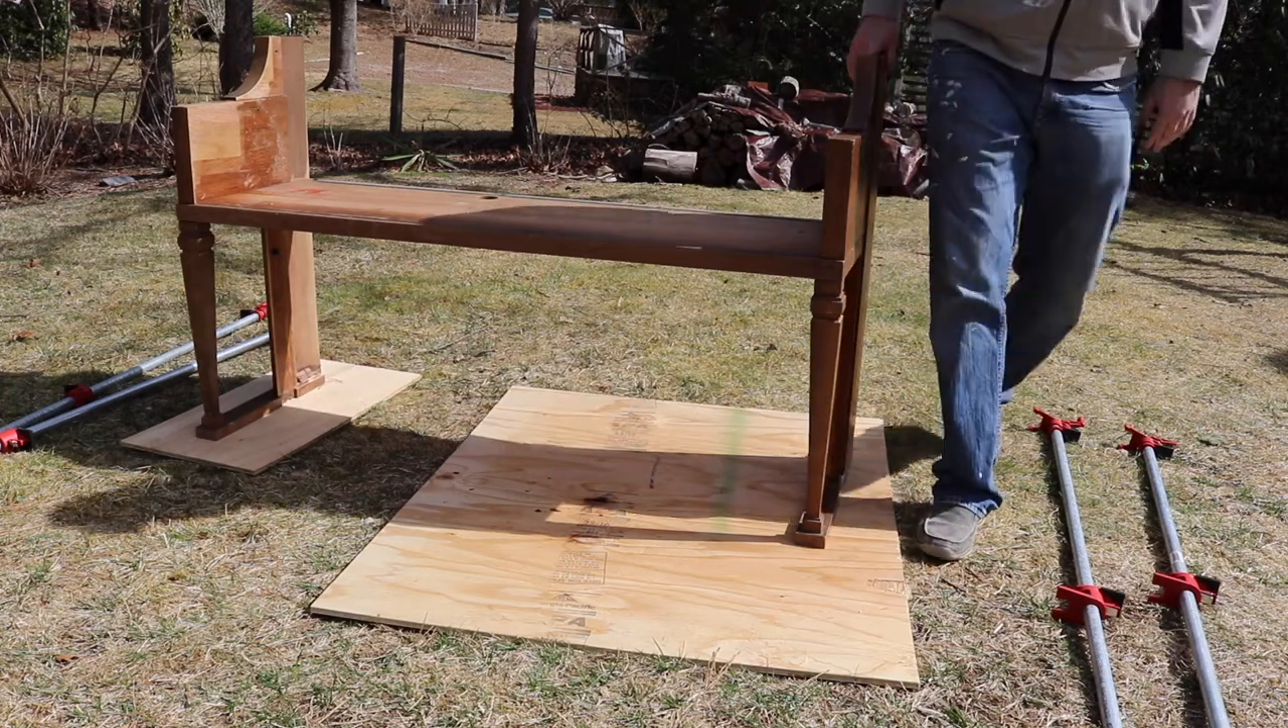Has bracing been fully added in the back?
No.